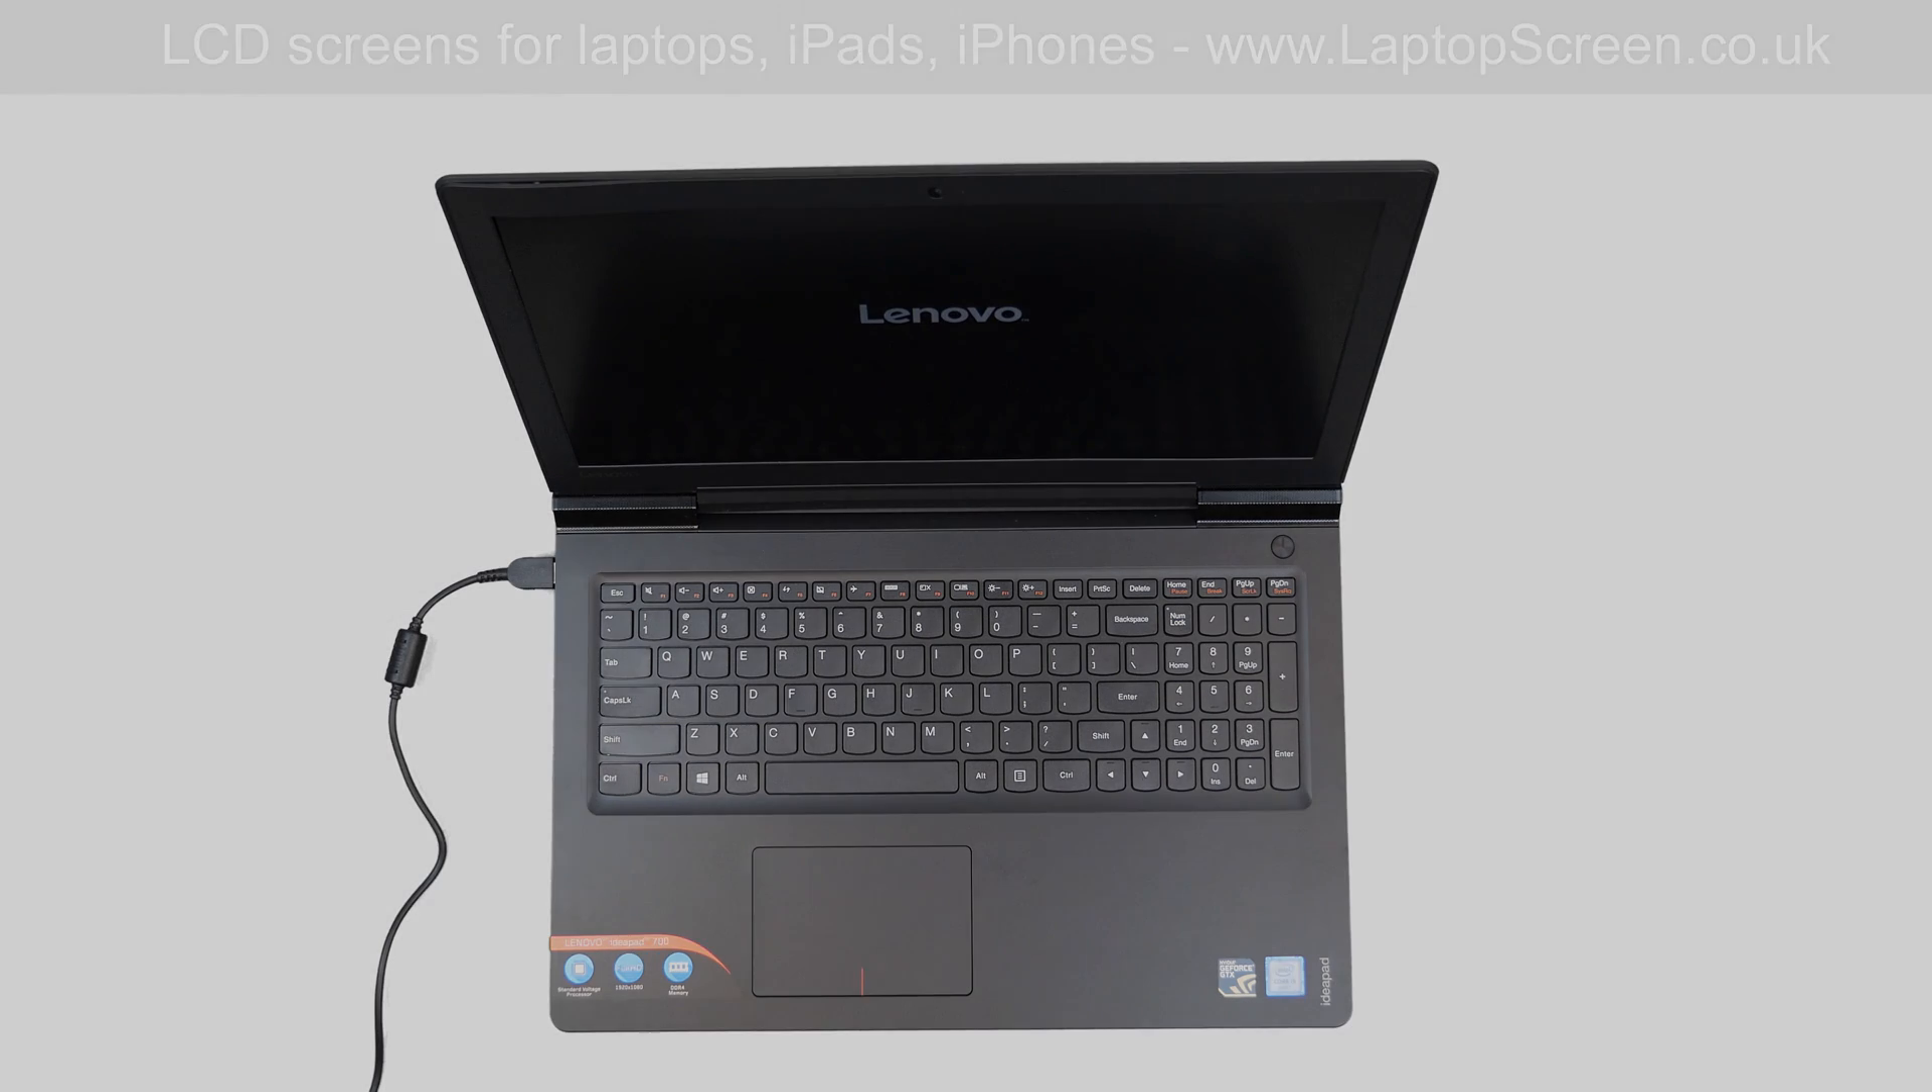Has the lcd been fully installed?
Yes.